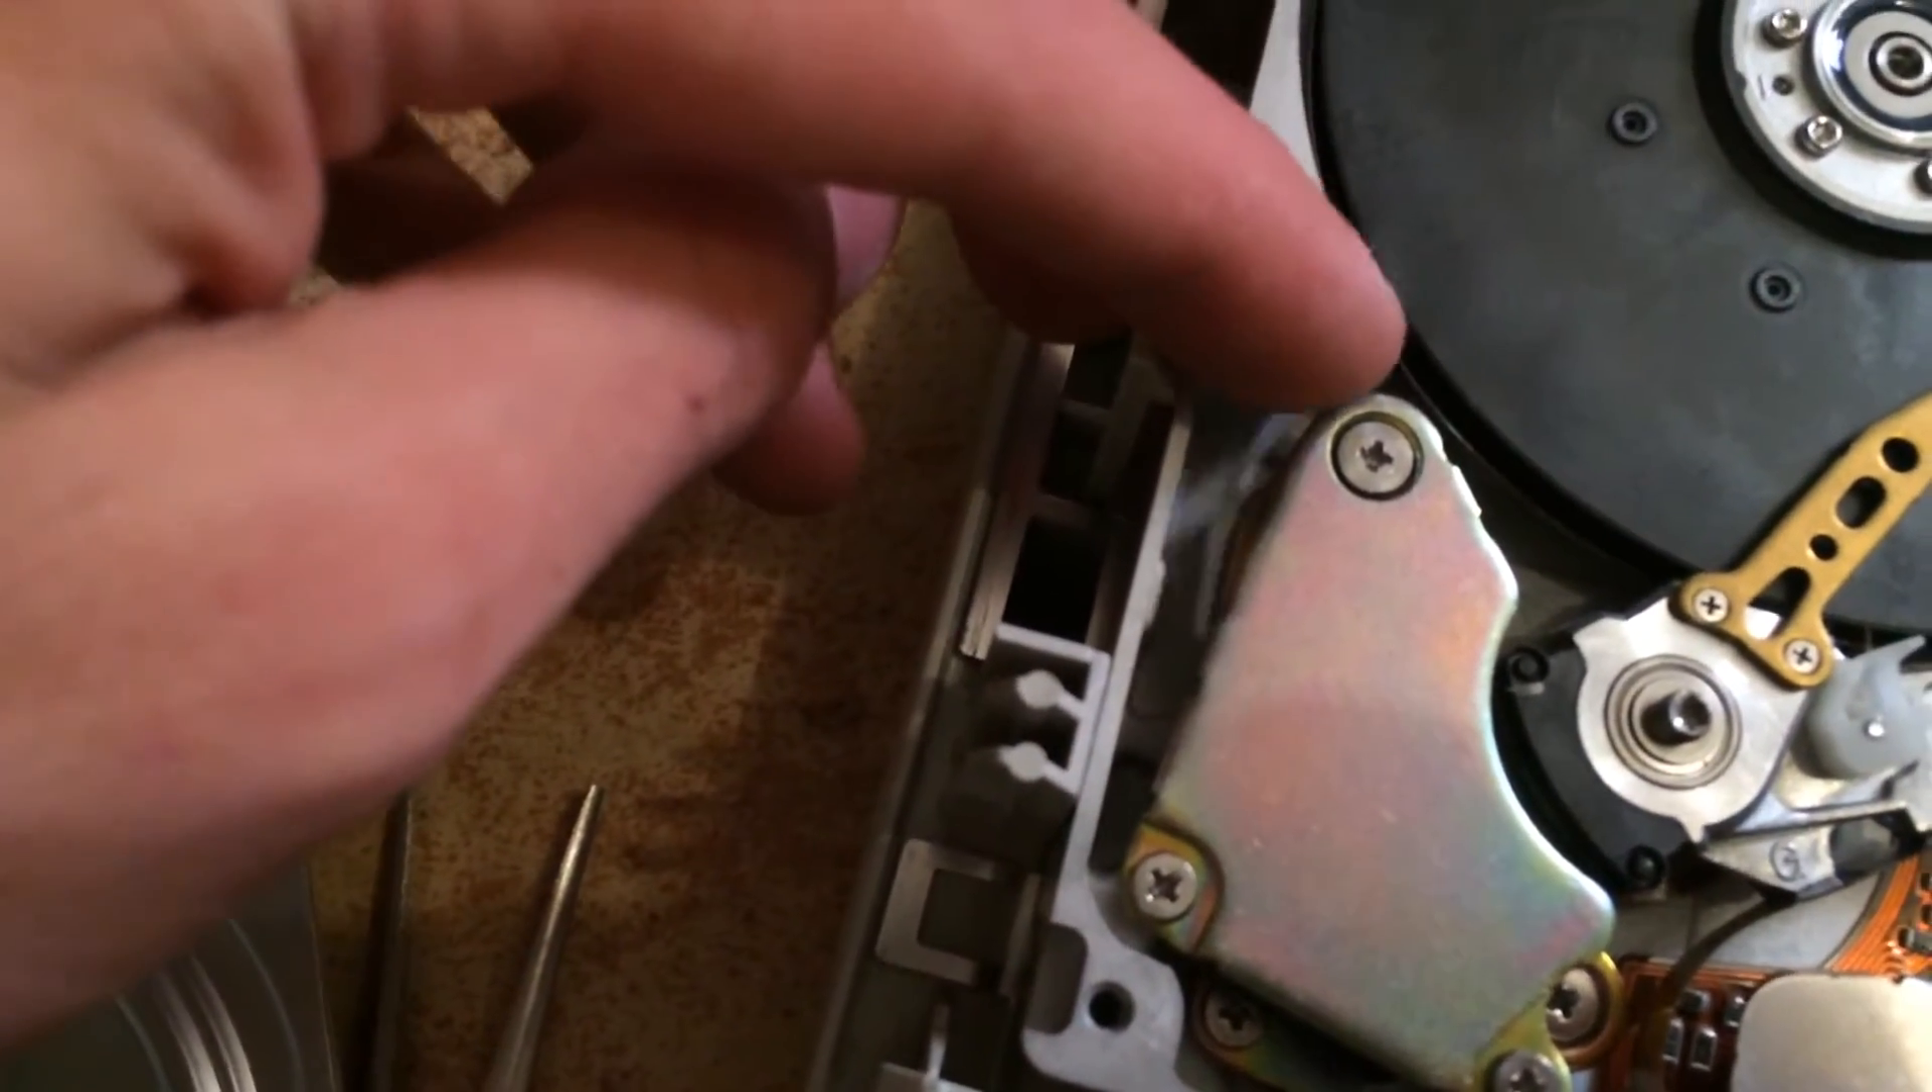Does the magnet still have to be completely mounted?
No.